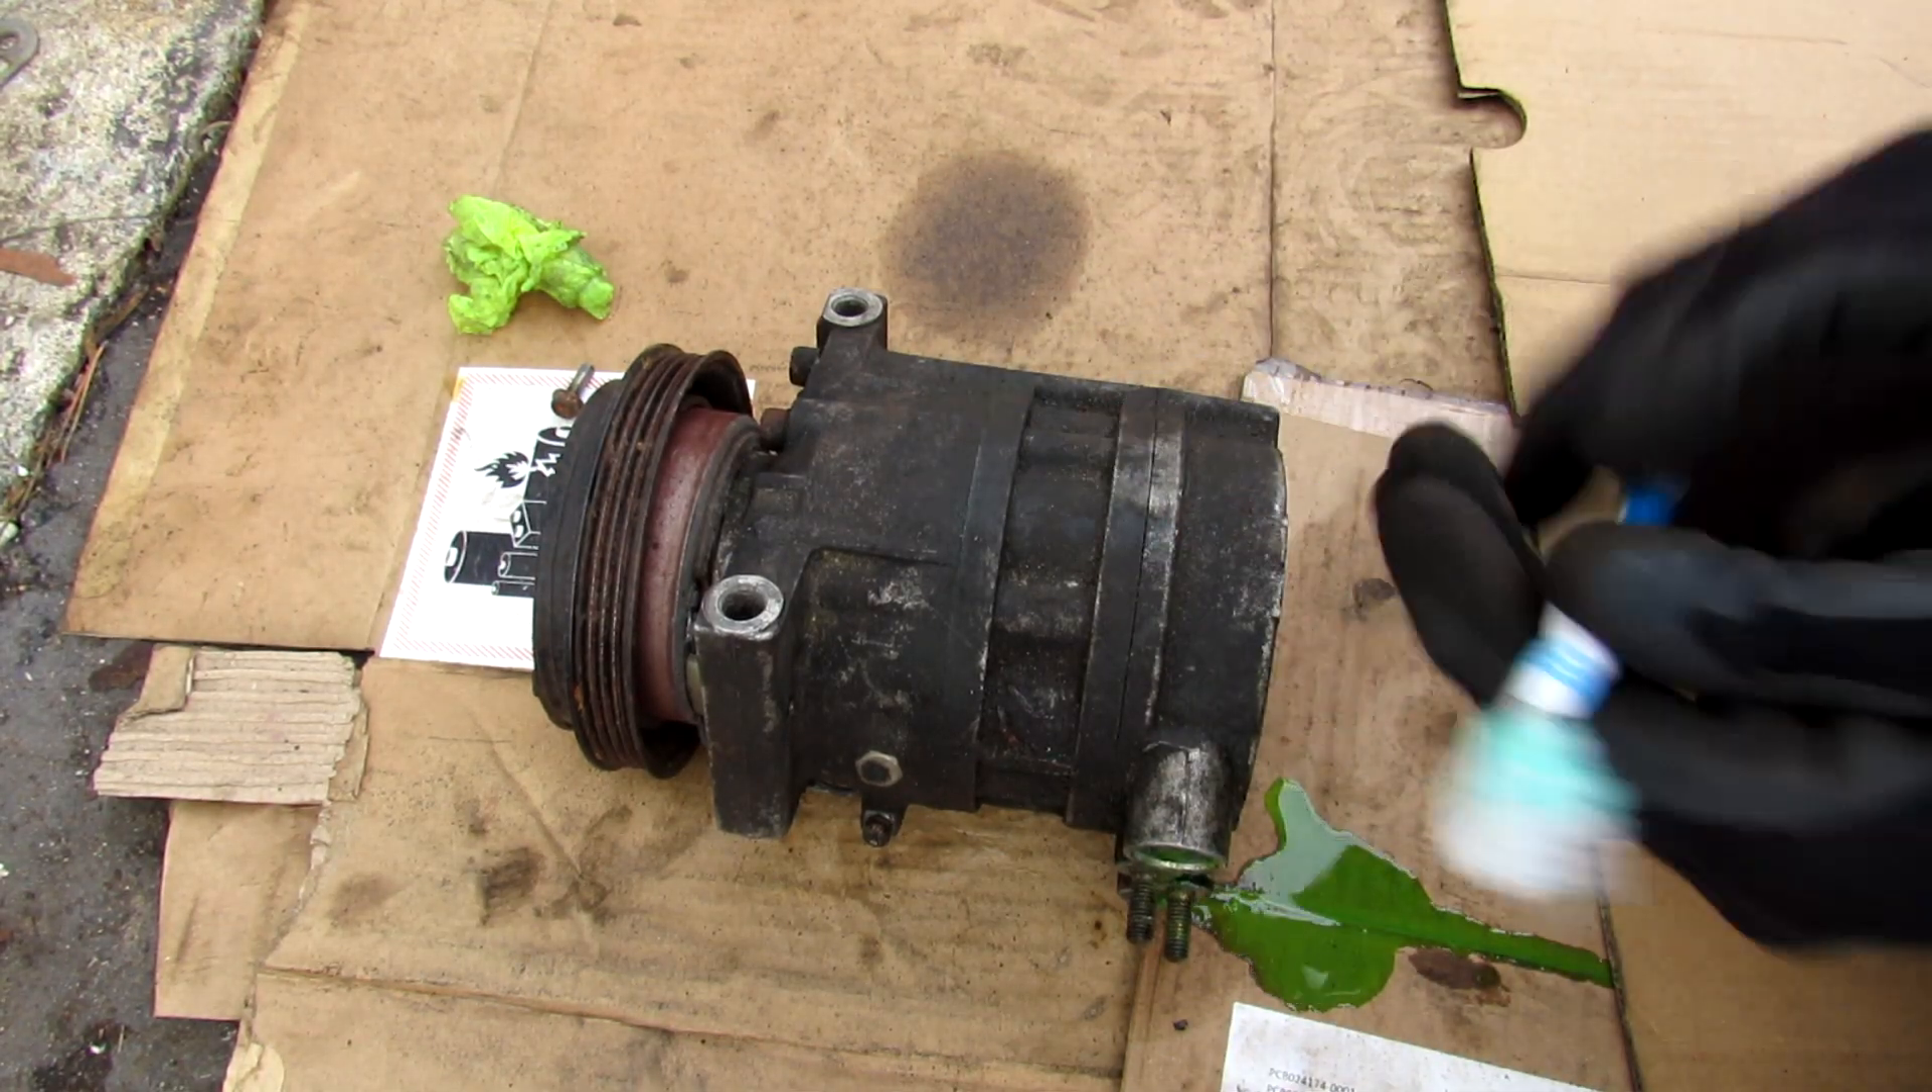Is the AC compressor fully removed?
Yes.